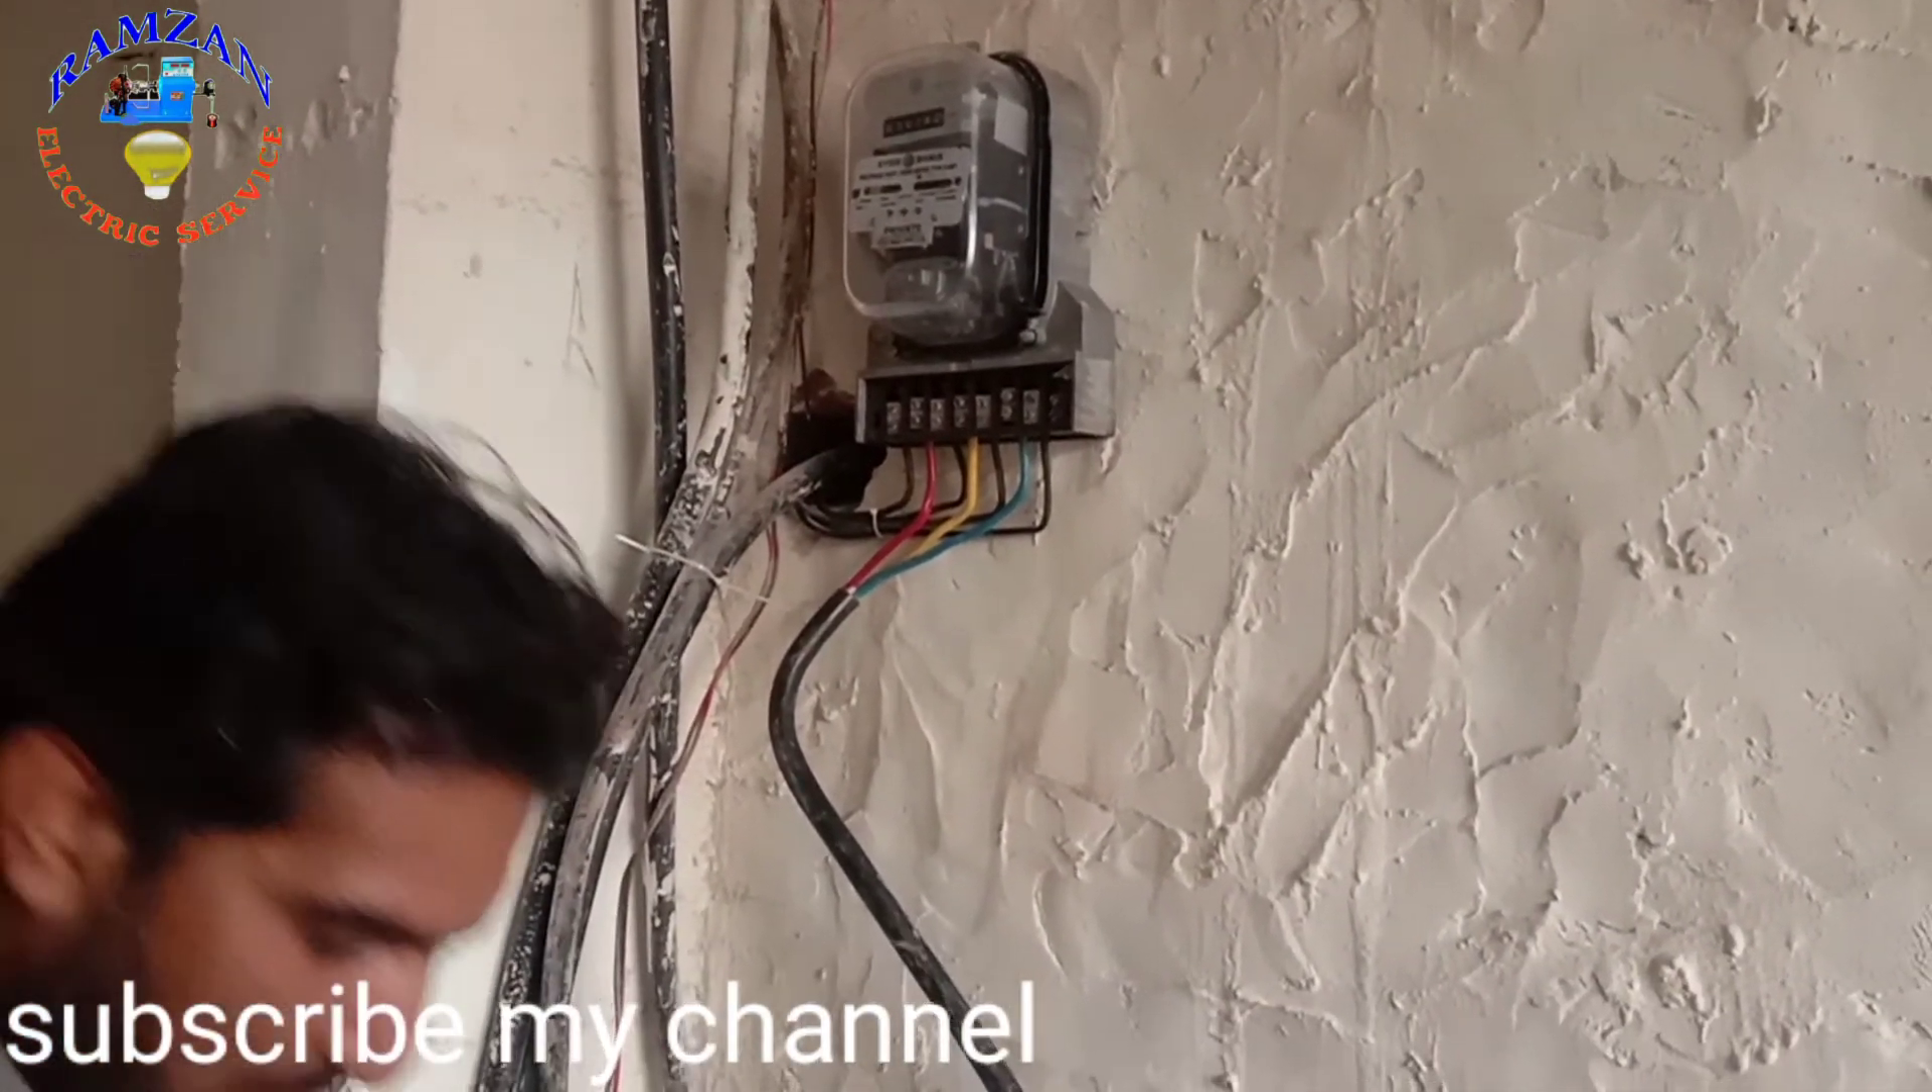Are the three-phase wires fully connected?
Yes.